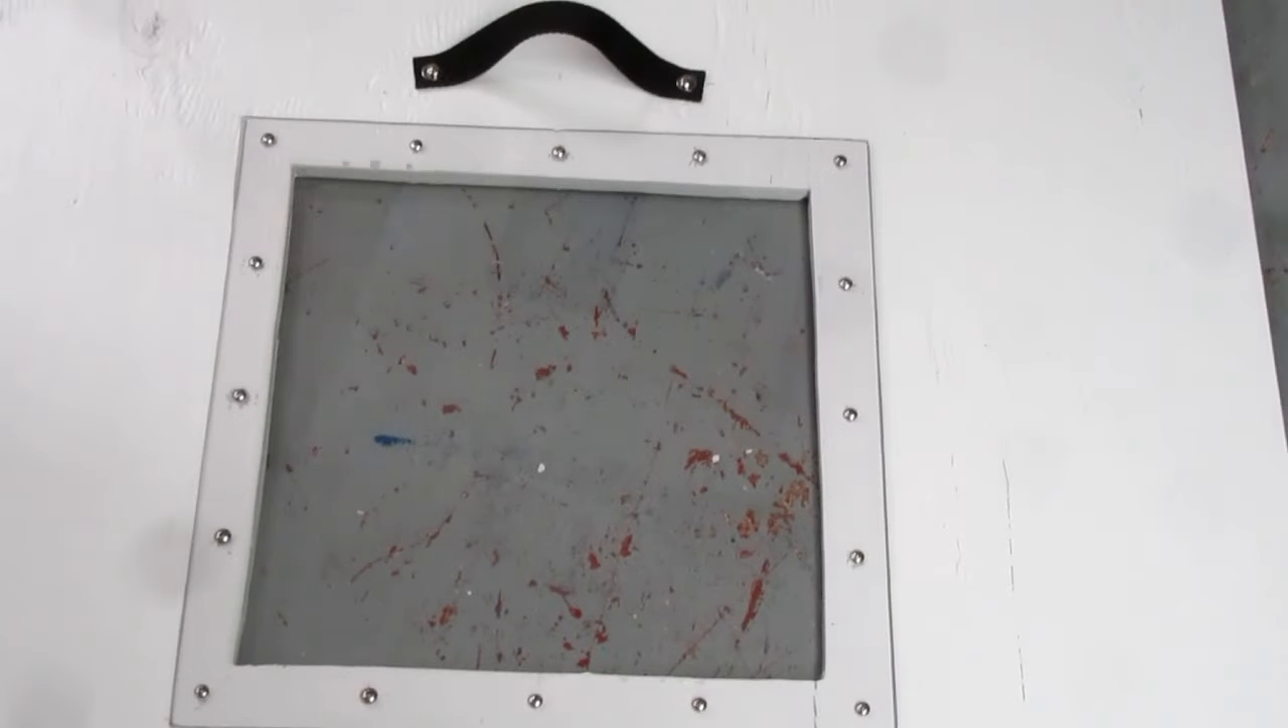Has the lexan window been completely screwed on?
Yes.